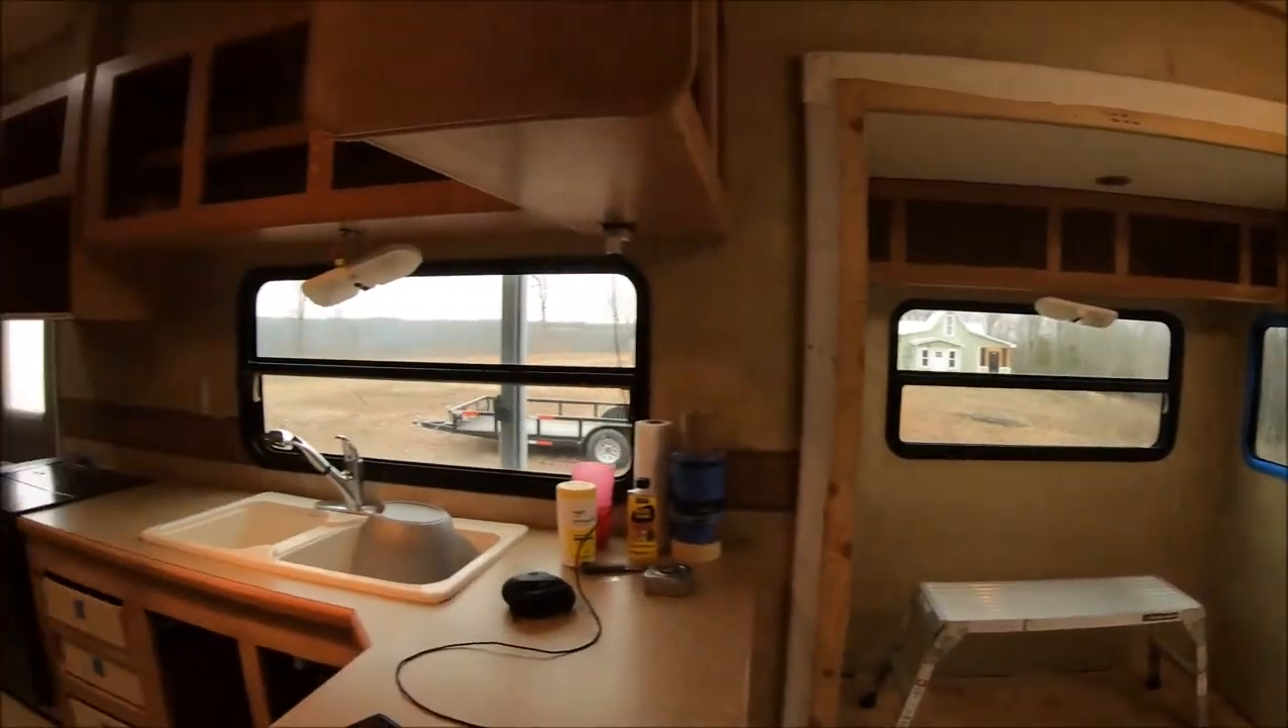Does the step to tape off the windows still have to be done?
Yes.